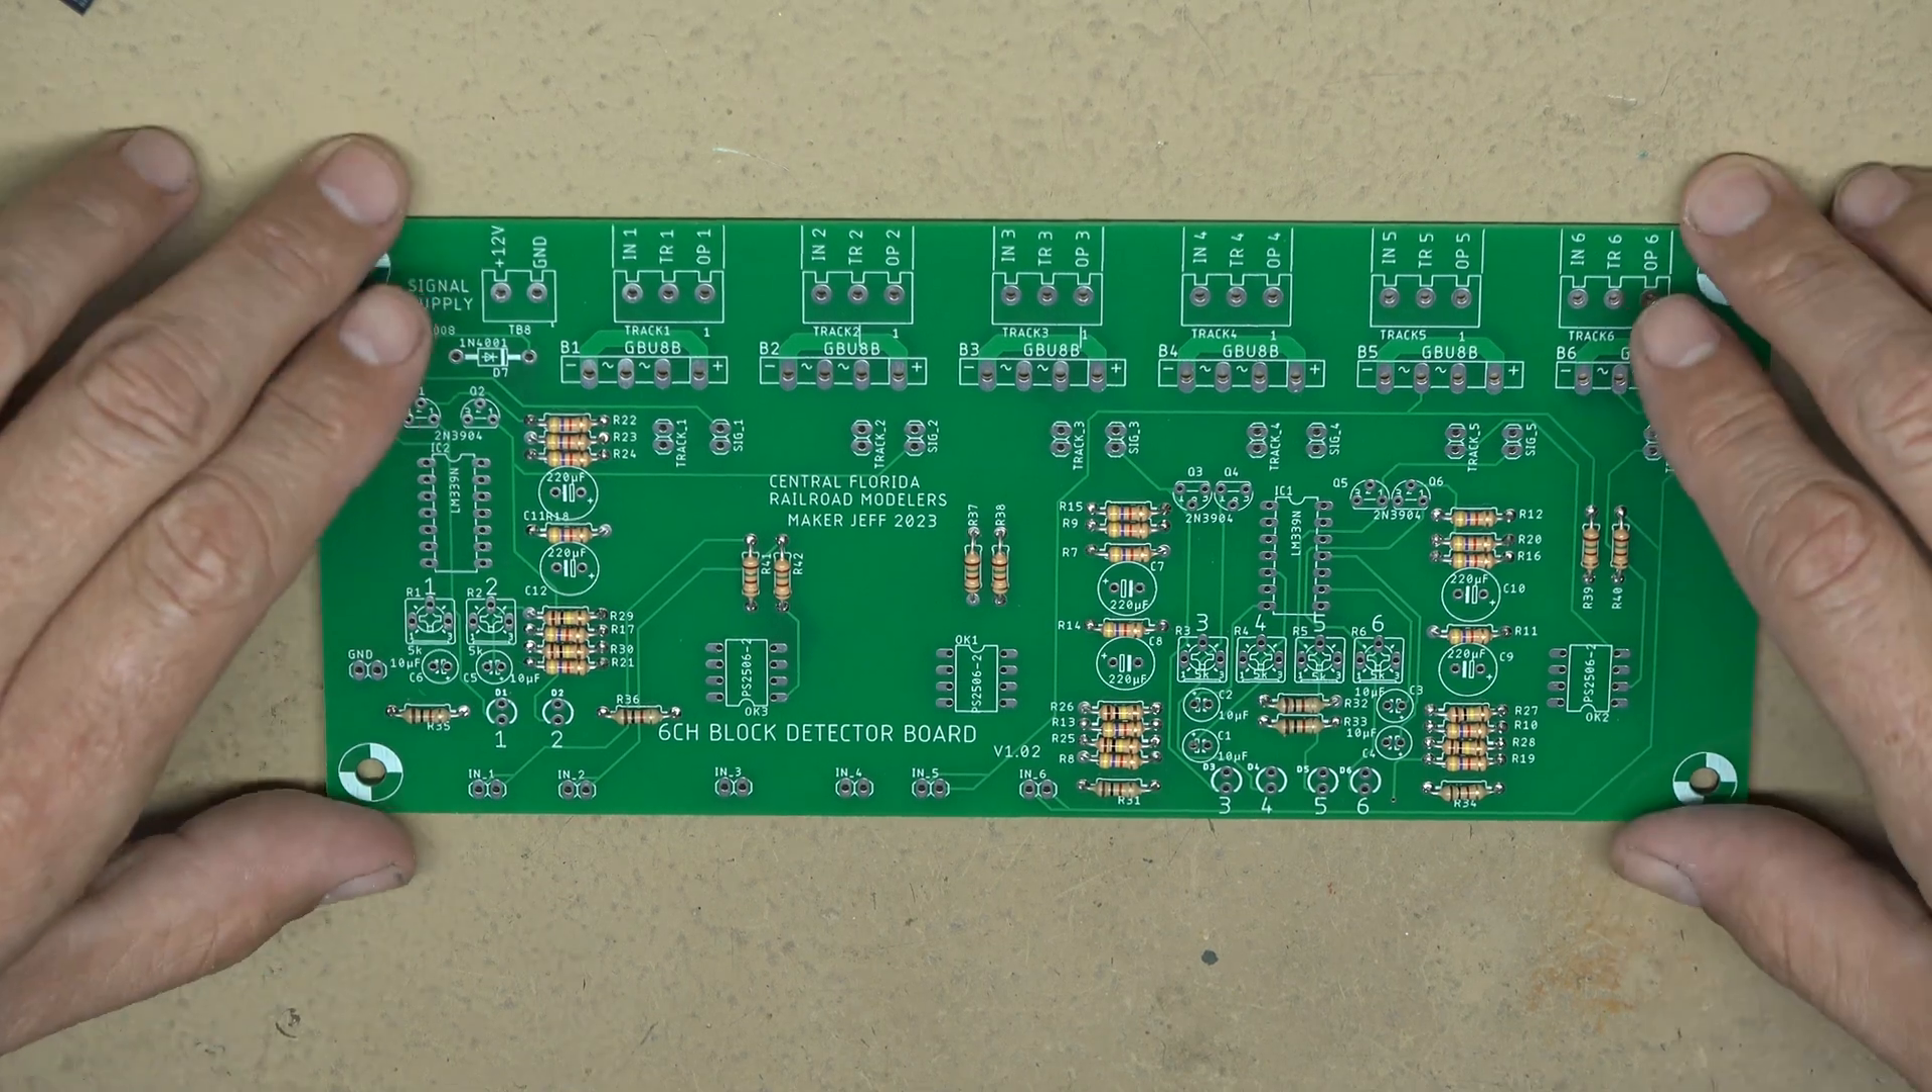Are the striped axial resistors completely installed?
Yes.